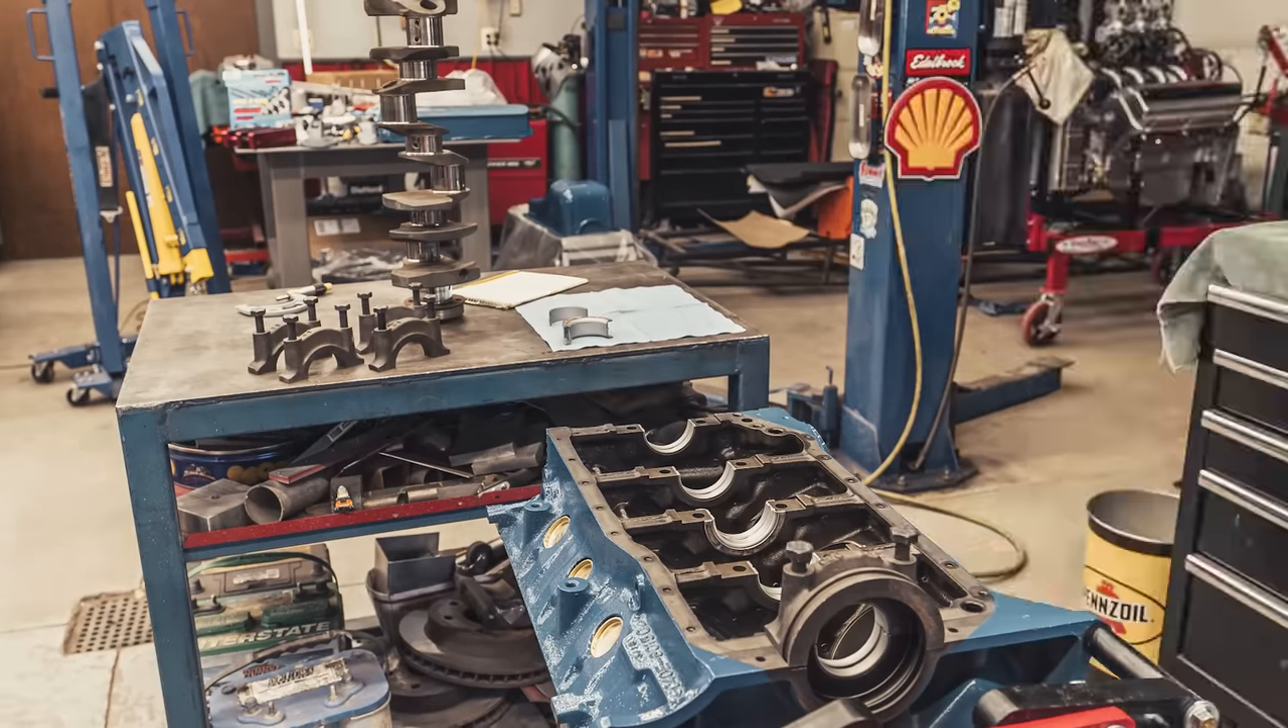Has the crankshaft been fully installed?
No.